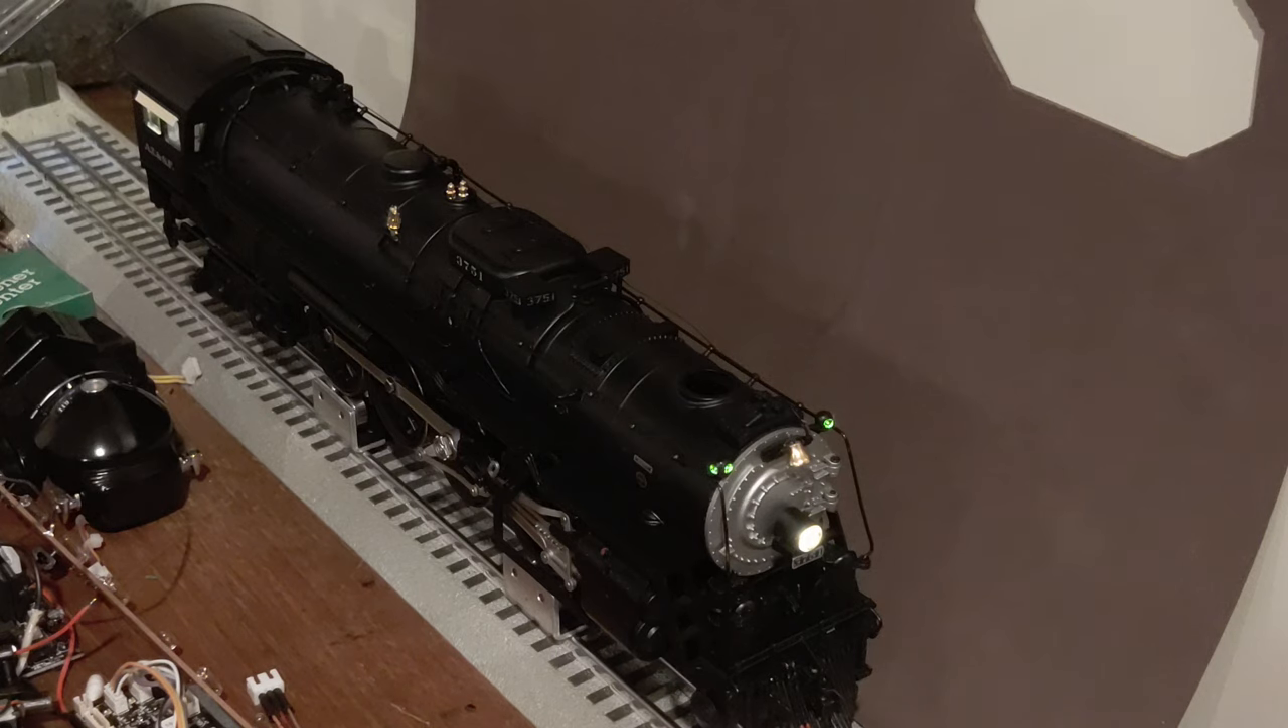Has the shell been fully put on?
Yes.